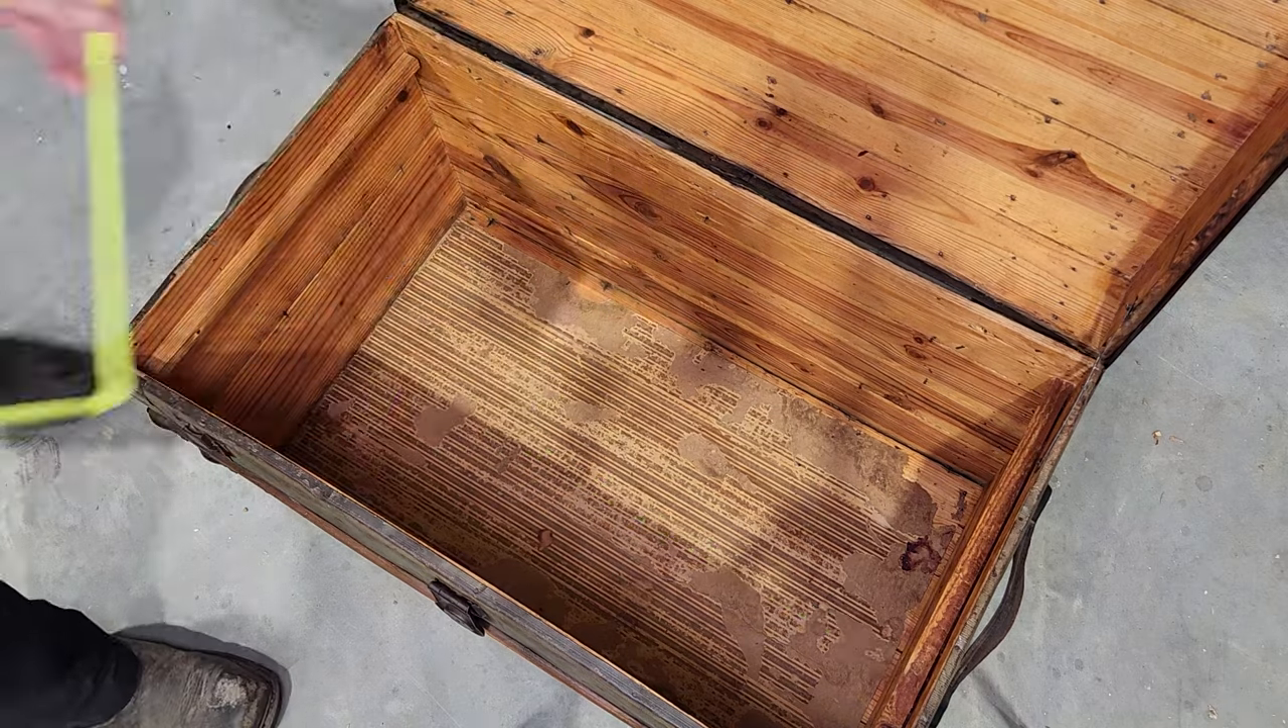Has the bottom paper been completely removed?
No.